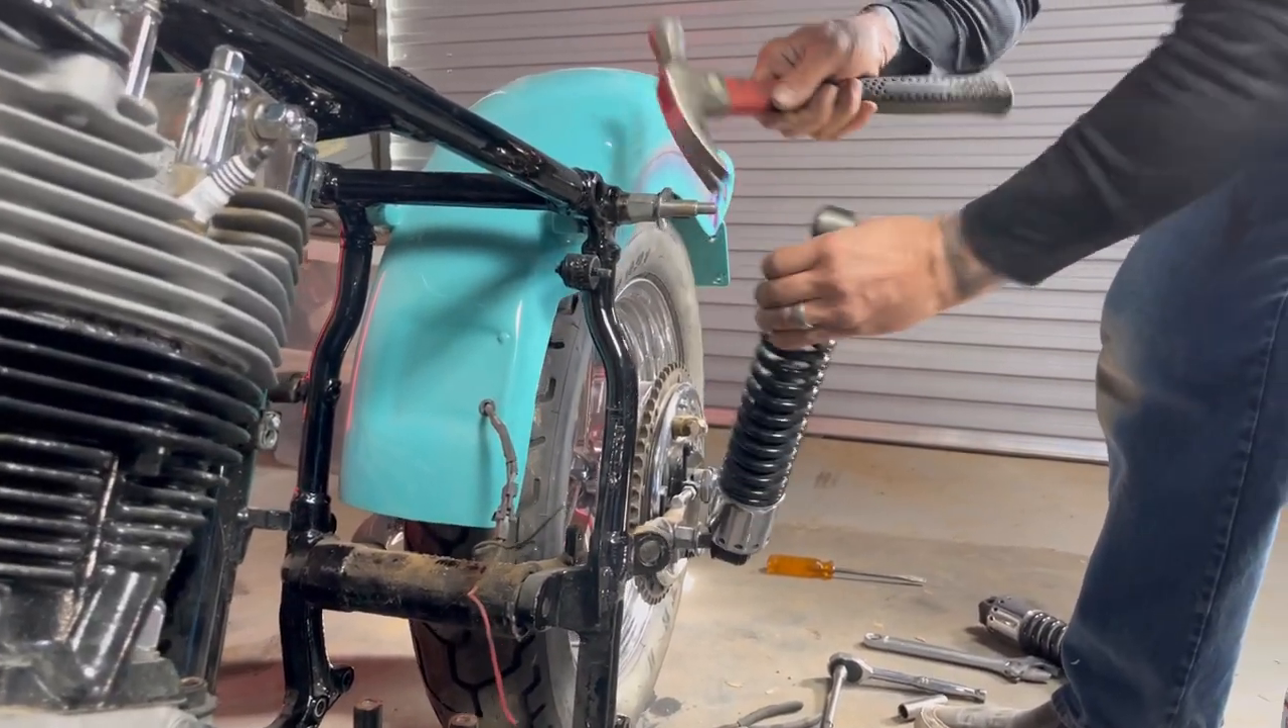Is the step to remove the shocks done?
No.